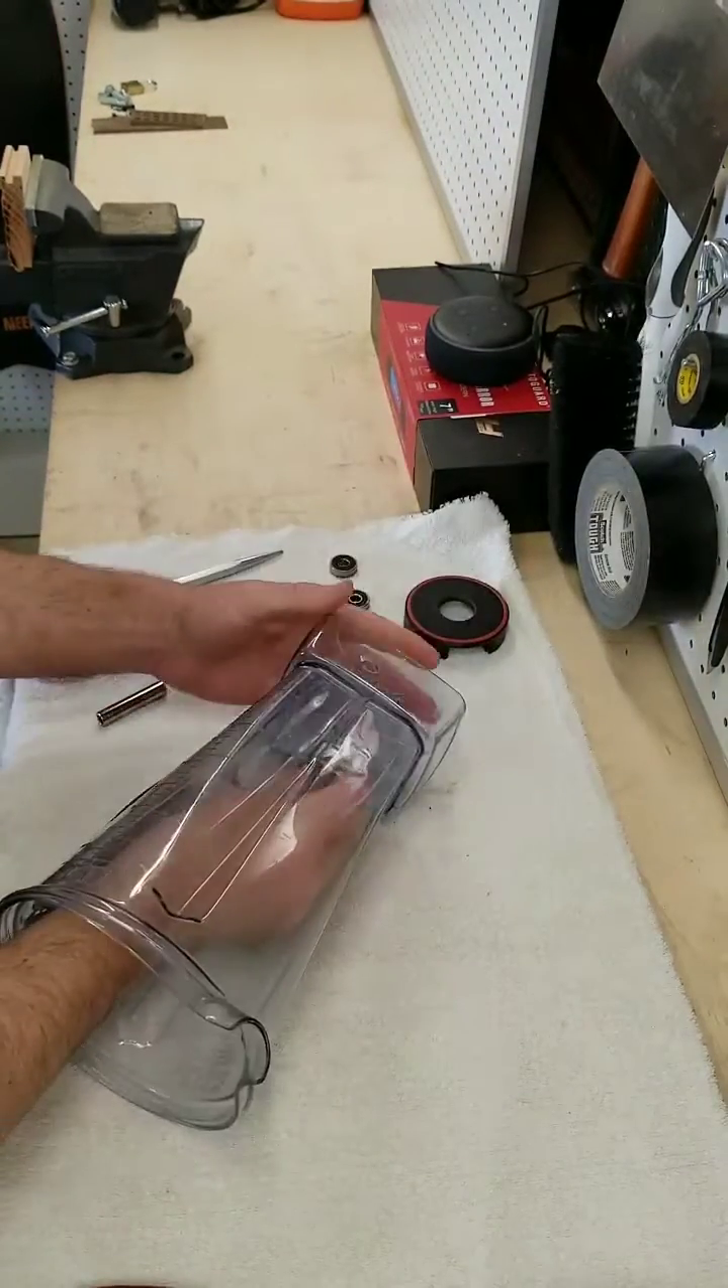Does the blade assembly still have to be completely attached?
Yes.